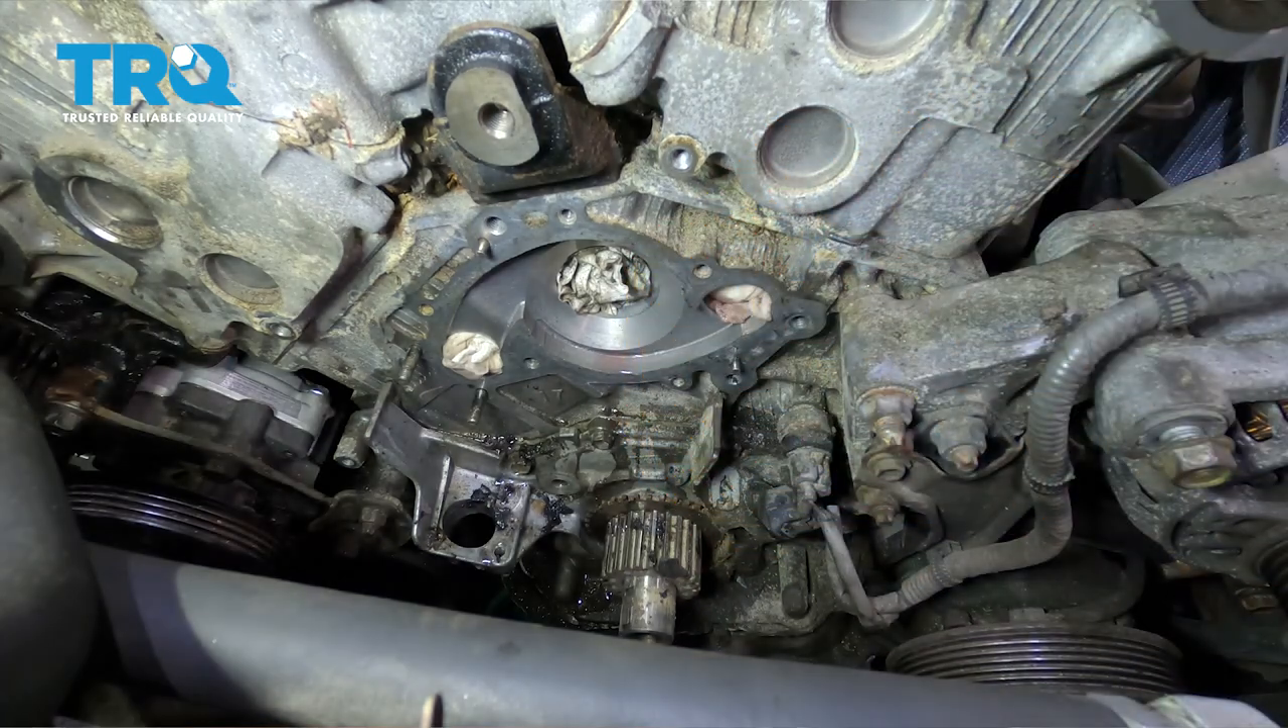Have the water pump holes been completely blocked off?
Yes.